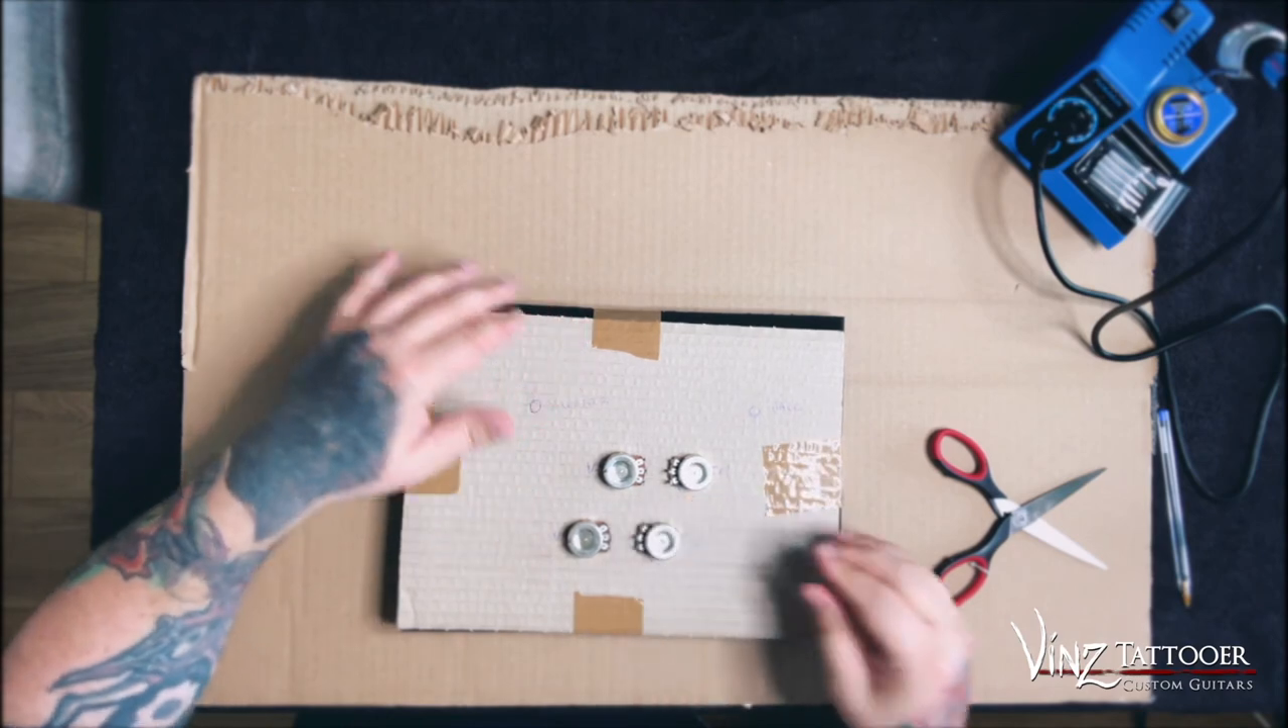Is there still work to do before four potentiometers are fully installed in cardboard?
No.